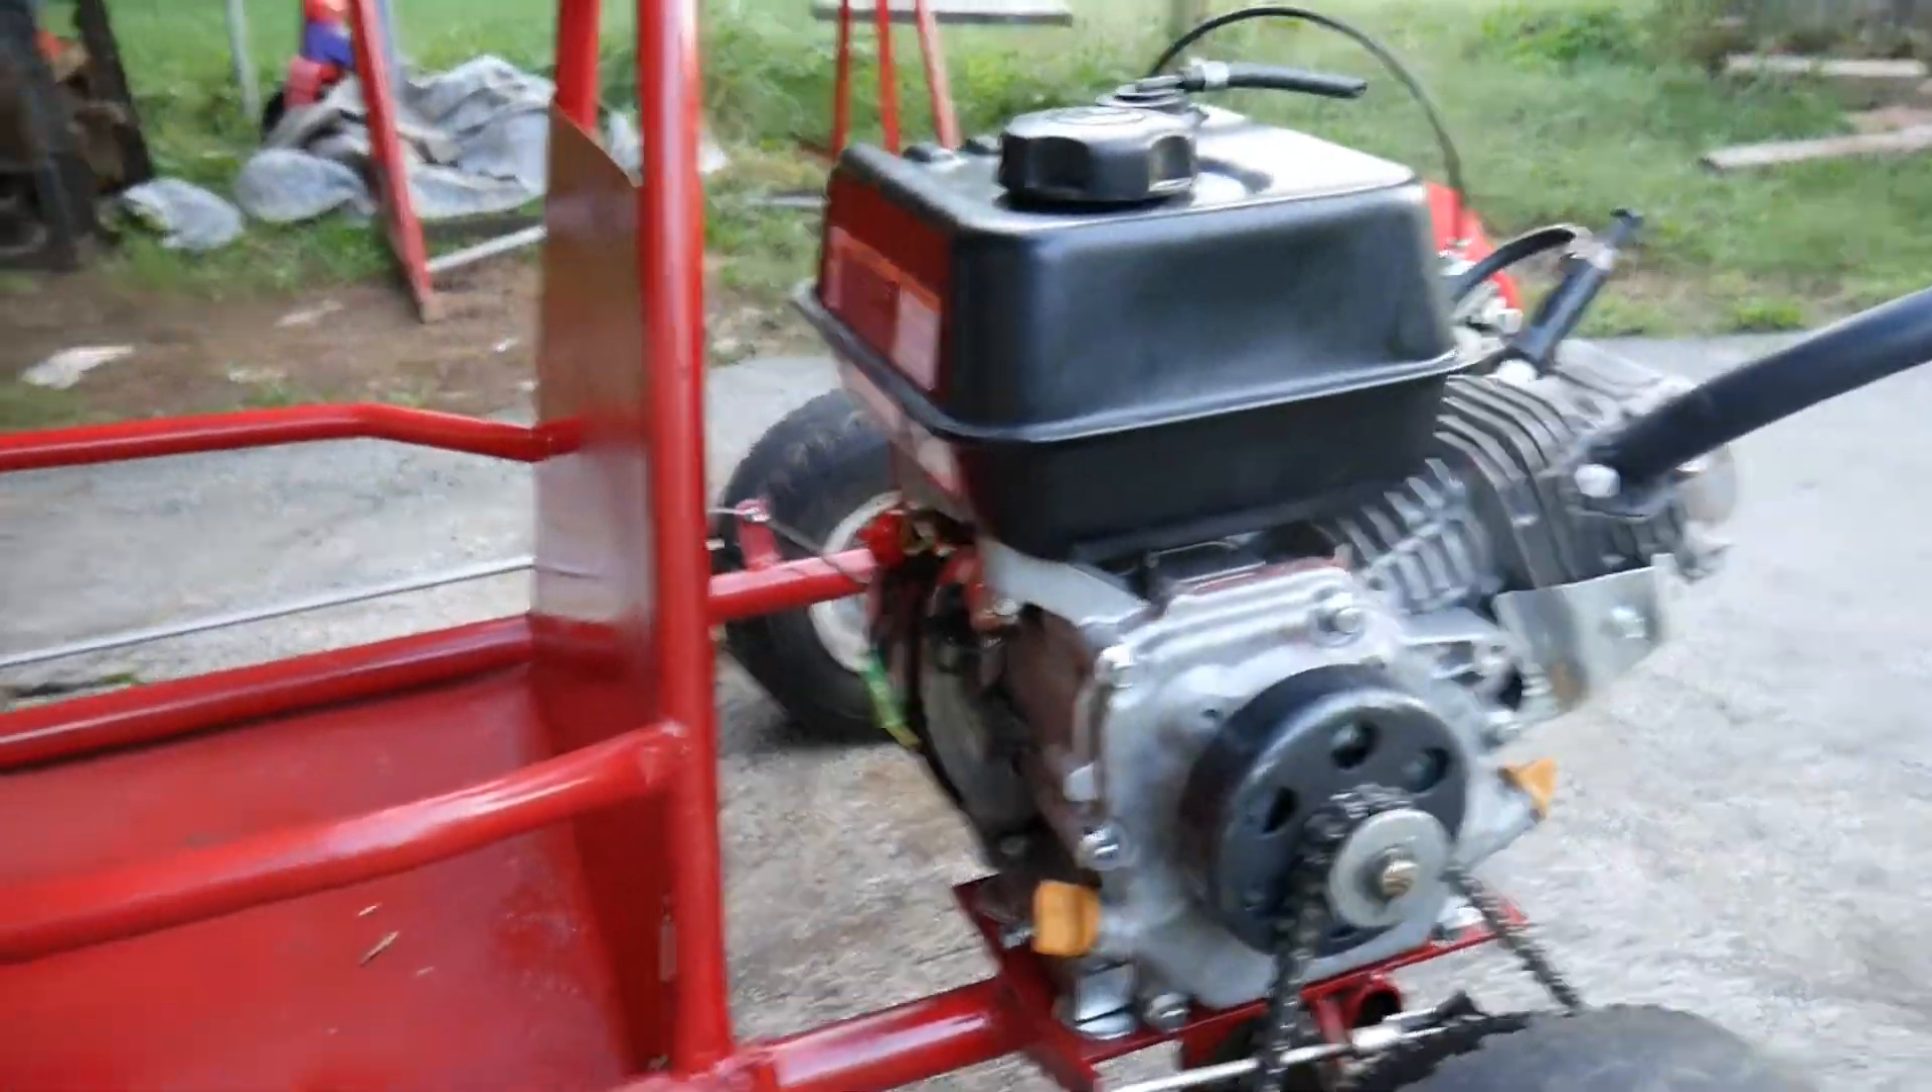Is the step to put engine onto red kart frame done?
Yes.